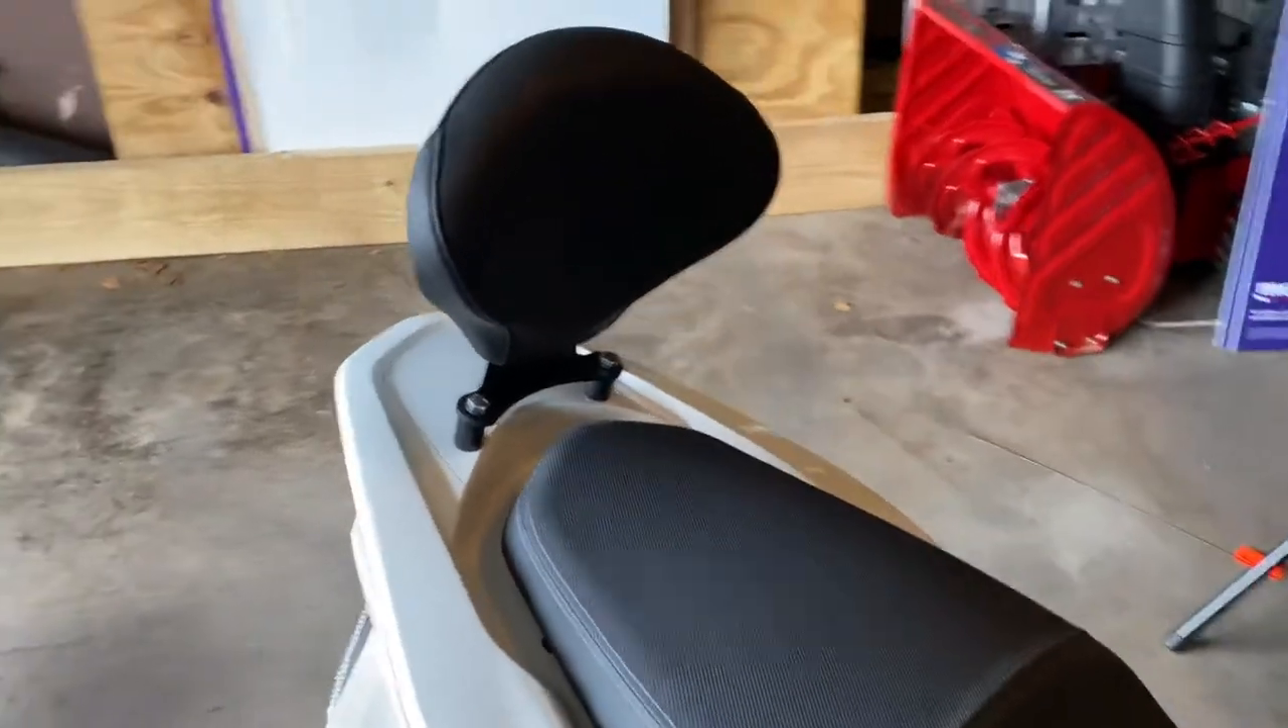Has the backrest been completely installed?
Yes.